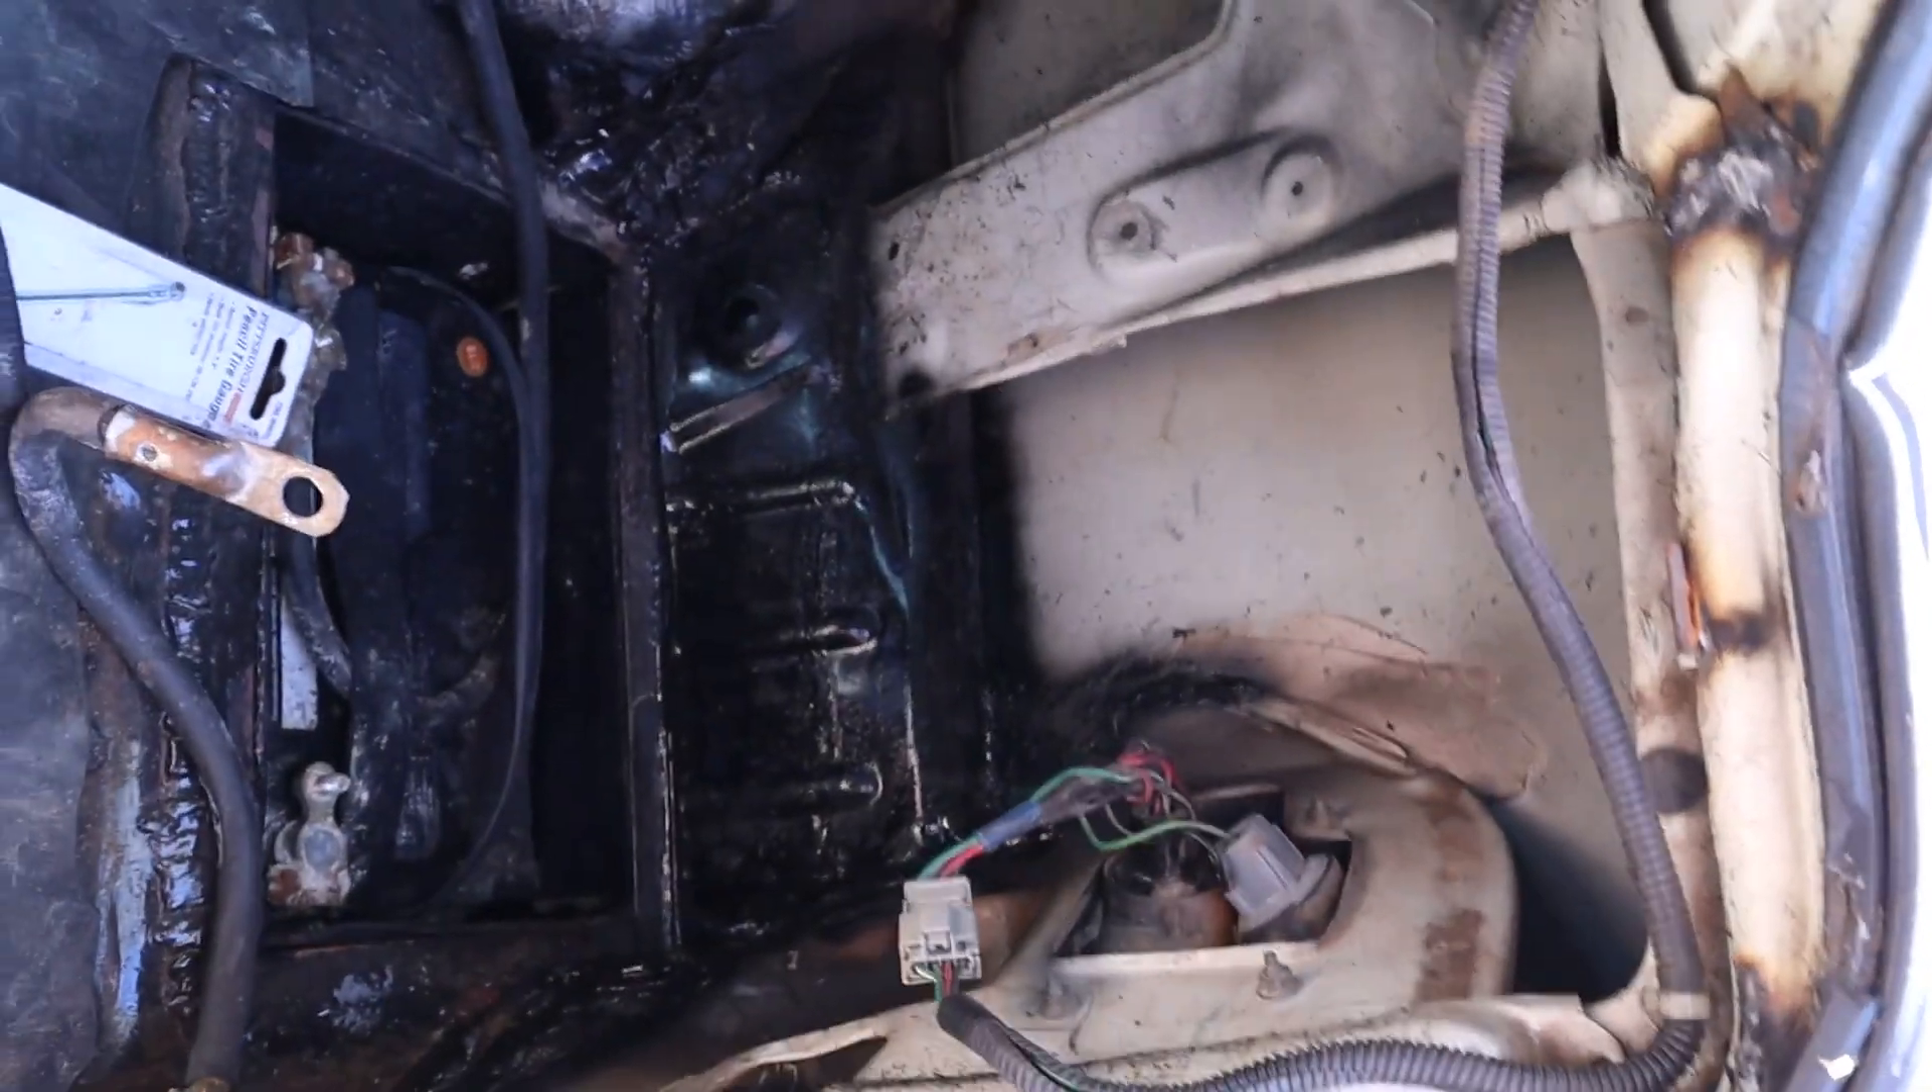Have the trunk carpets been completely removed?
Yes.